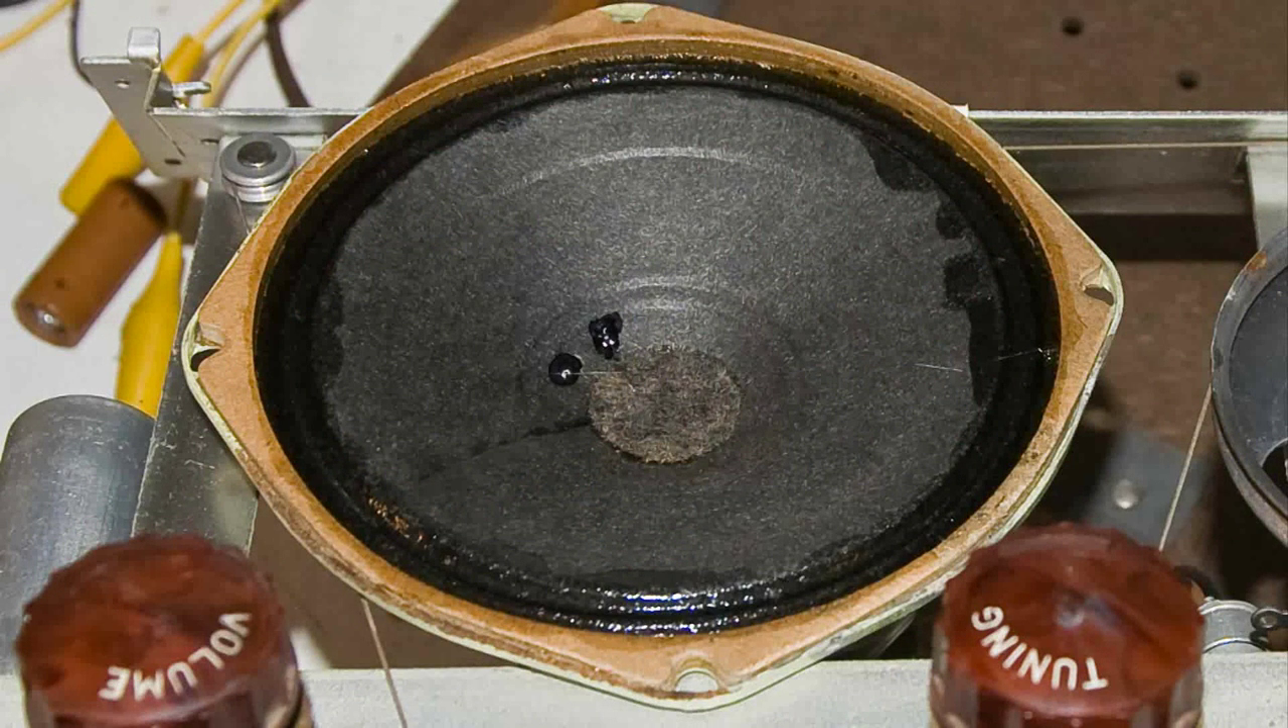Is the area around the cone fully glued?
Yes.